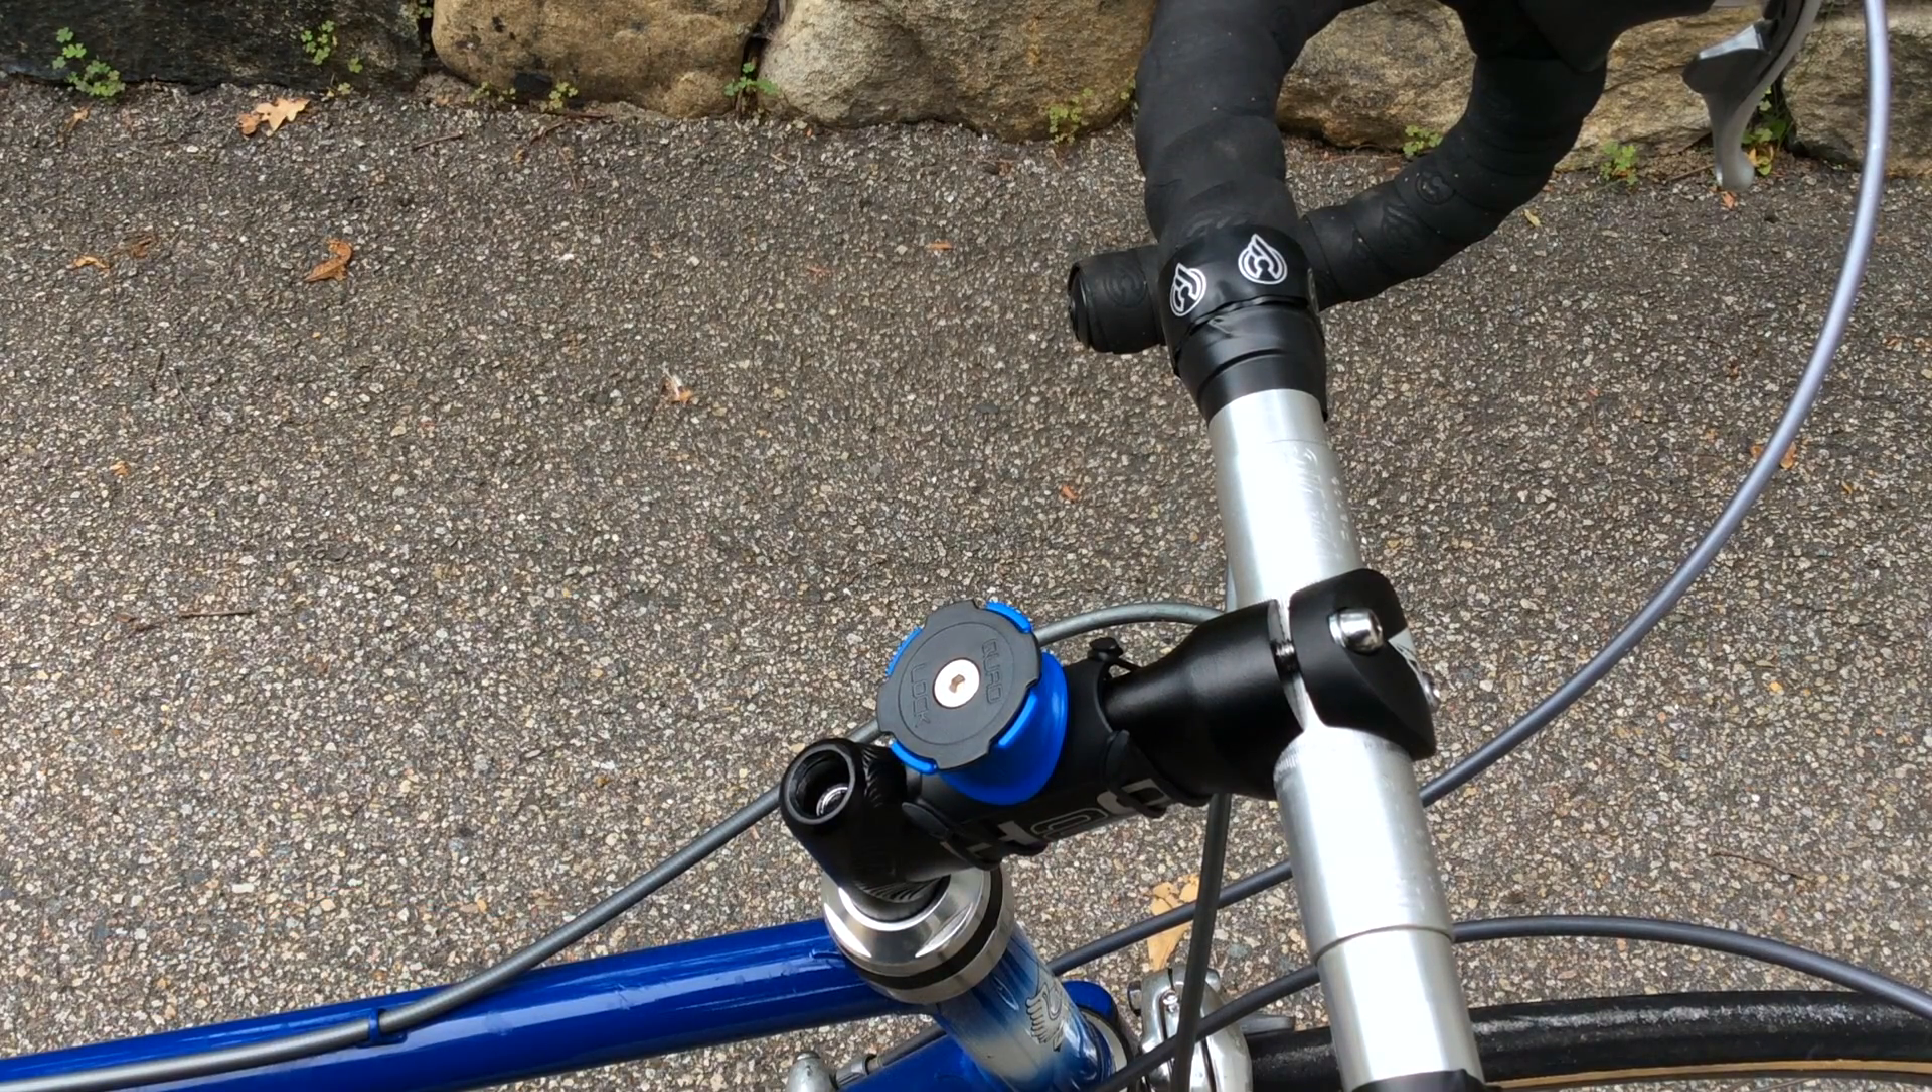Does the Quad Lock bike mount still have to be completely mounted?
No.